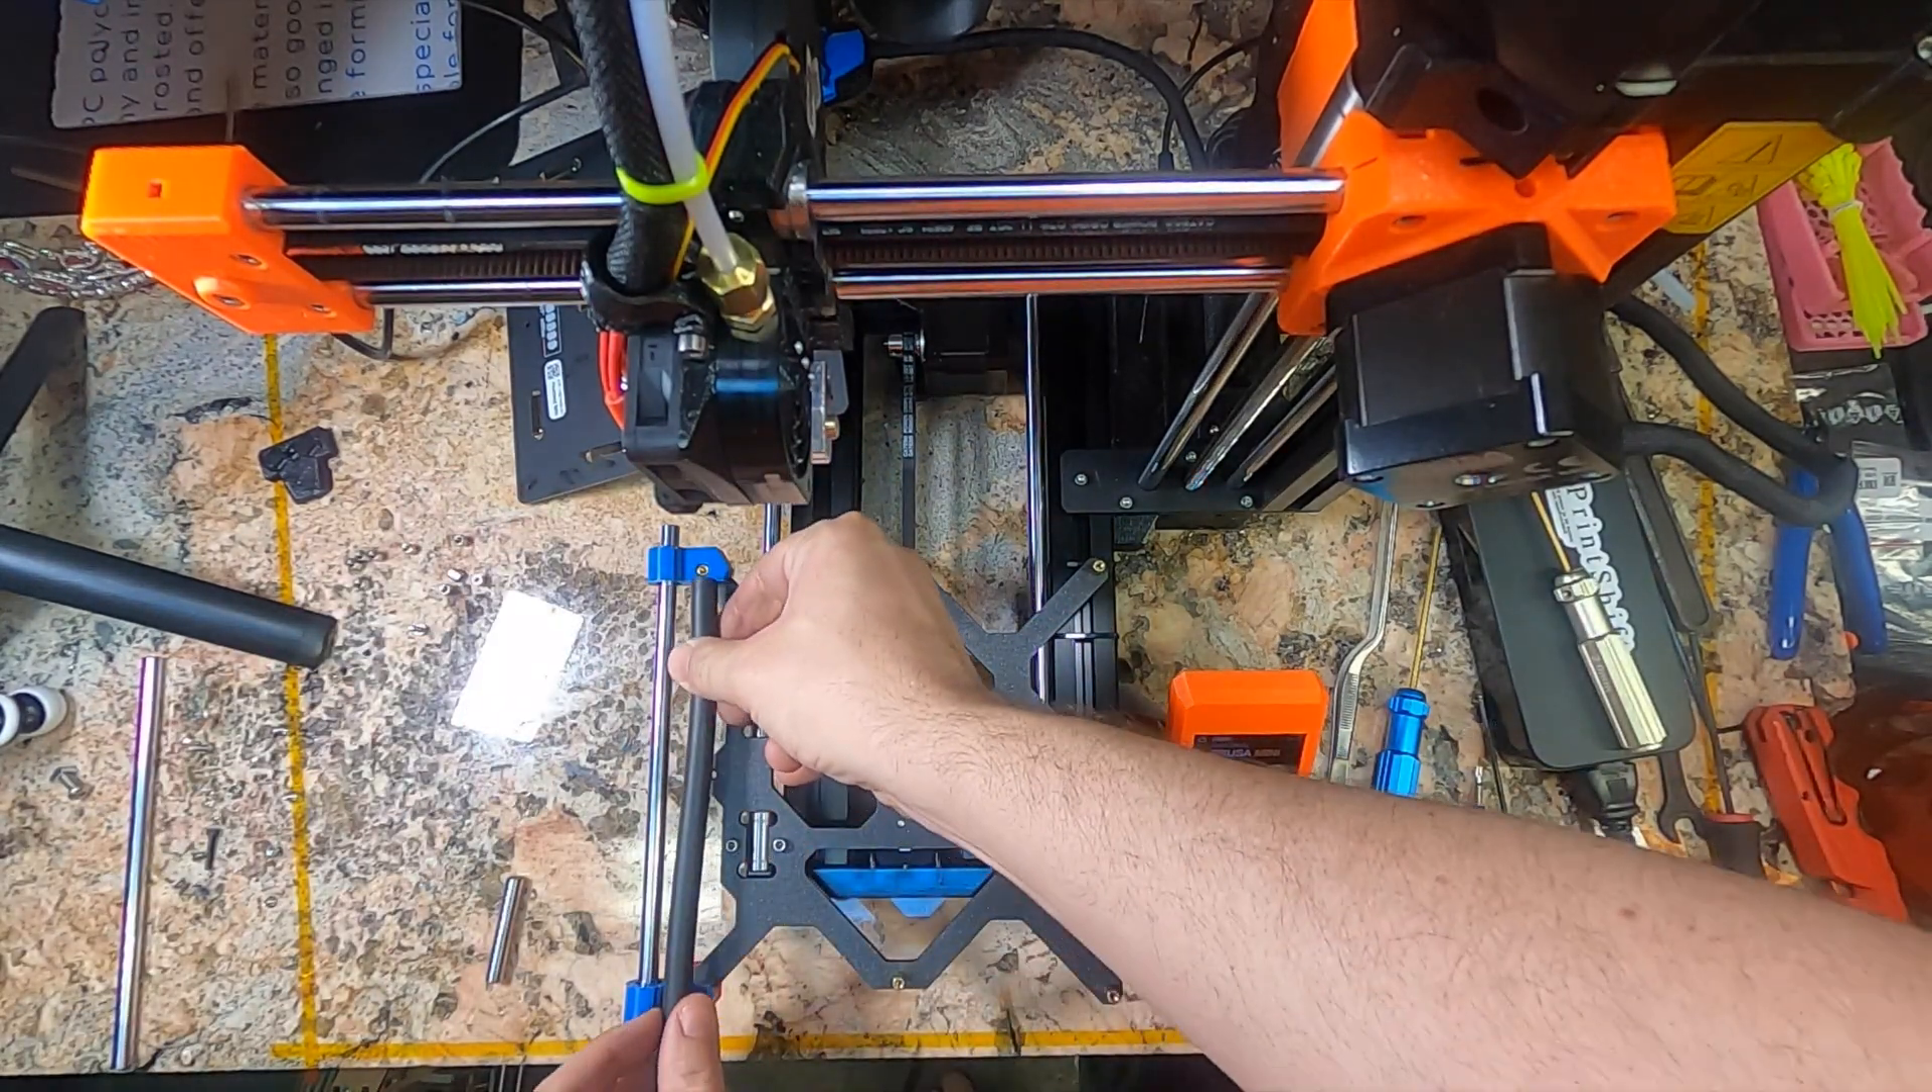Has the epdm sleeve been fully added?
No.